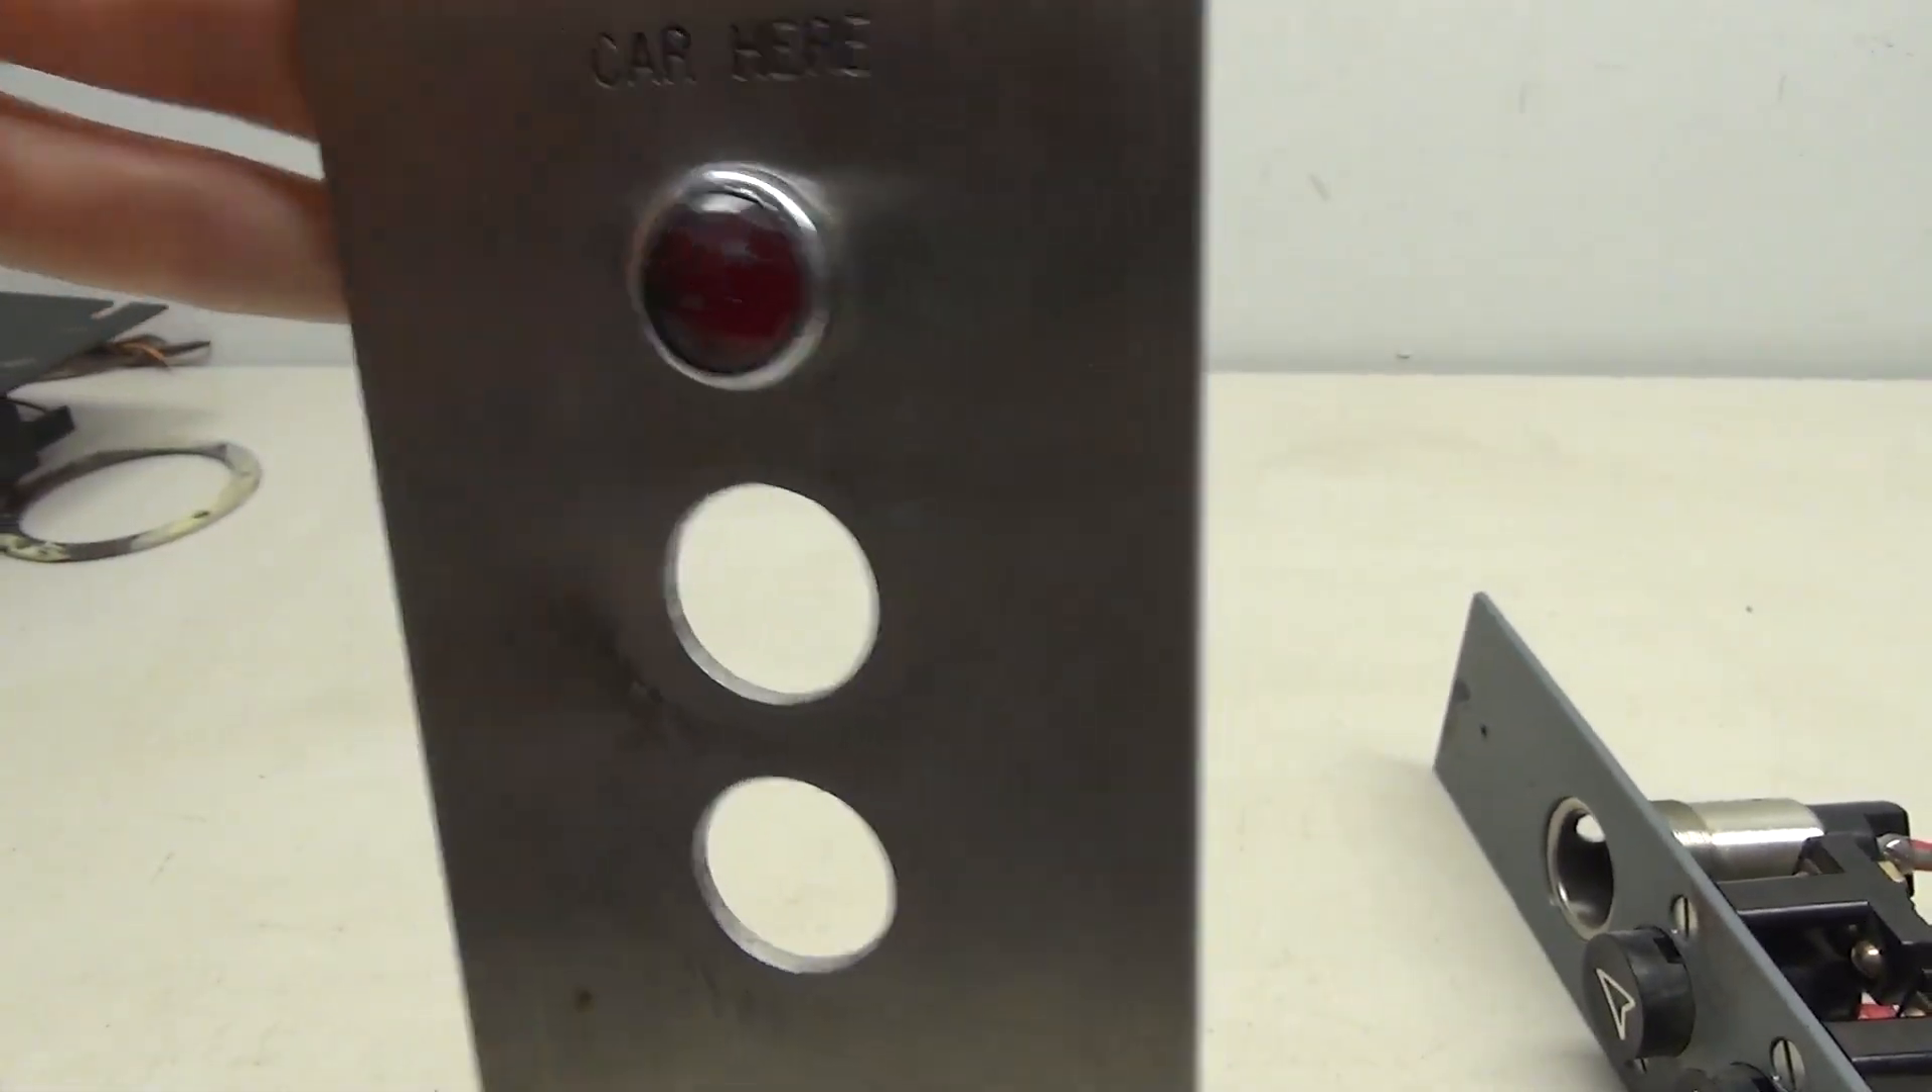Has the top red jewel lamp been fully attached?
Yes.